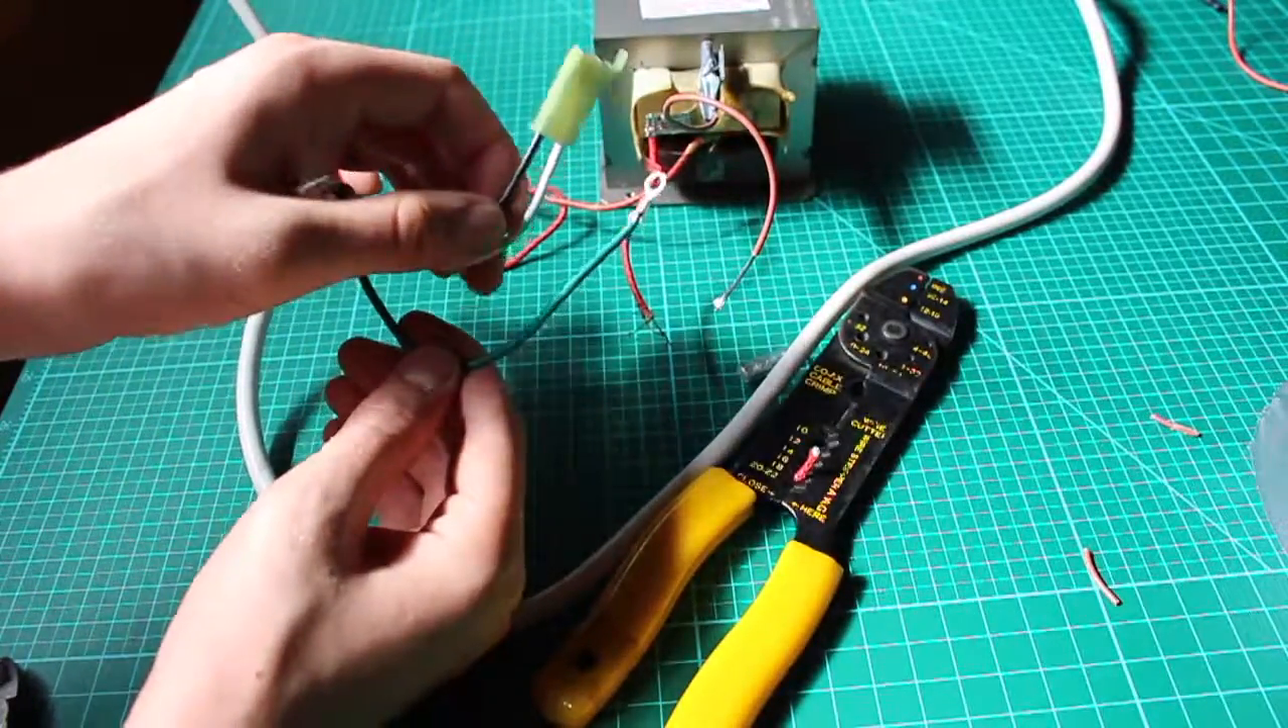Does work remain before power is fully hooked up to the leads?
Yes.